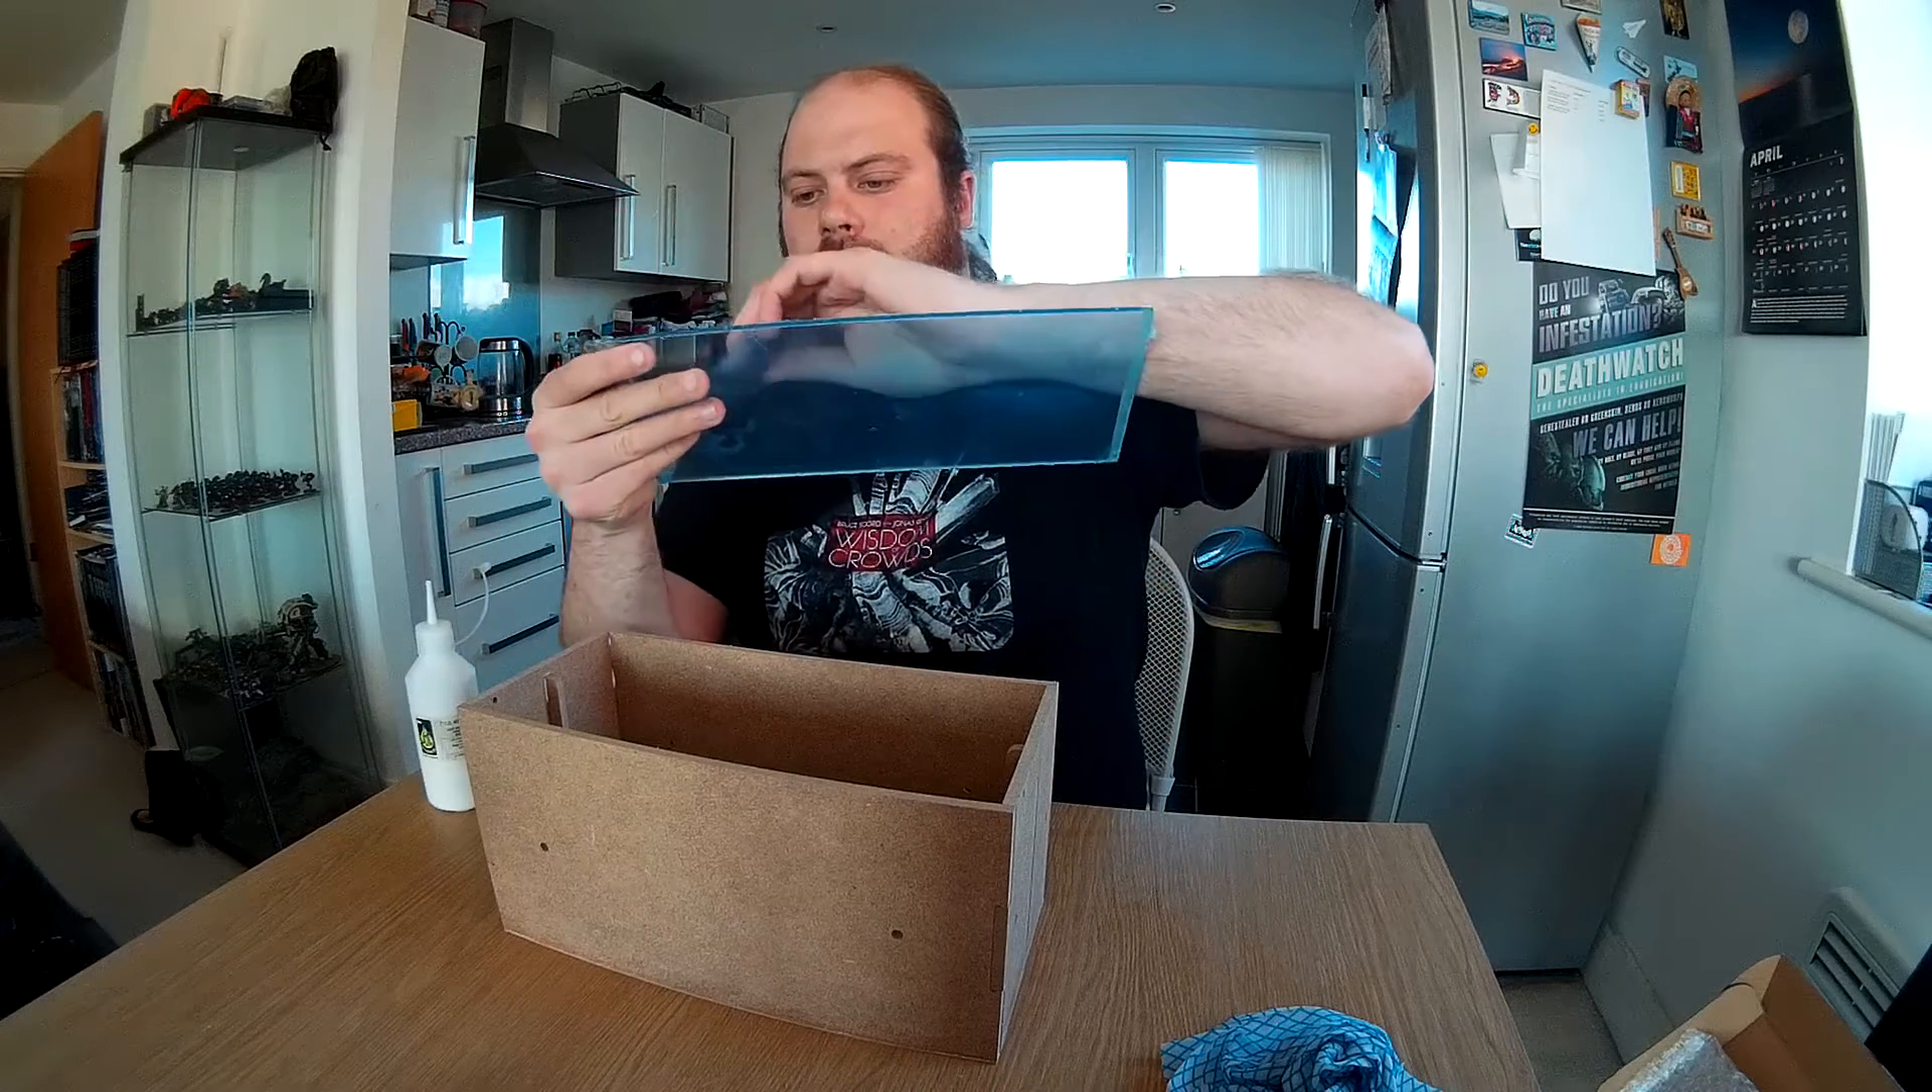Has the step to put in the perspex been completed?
No.